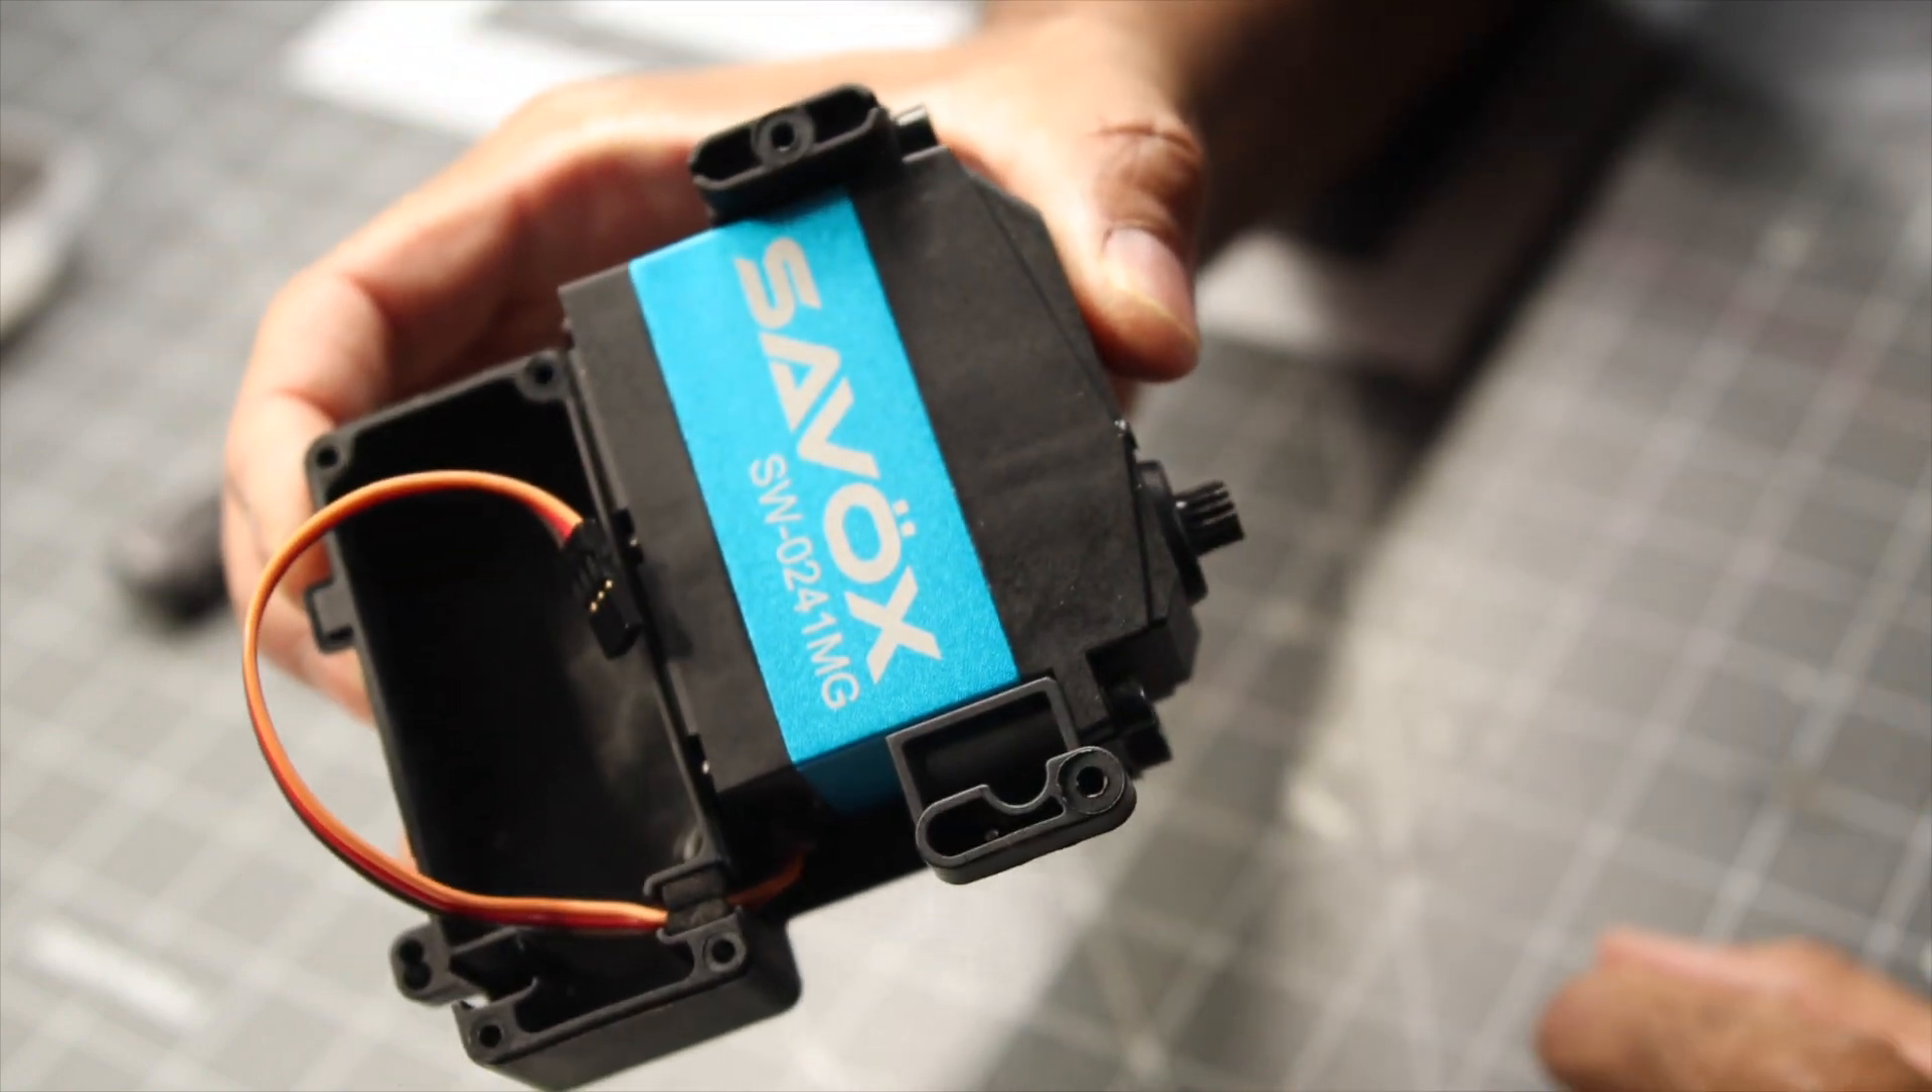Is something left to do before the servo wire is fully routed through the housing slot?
No.